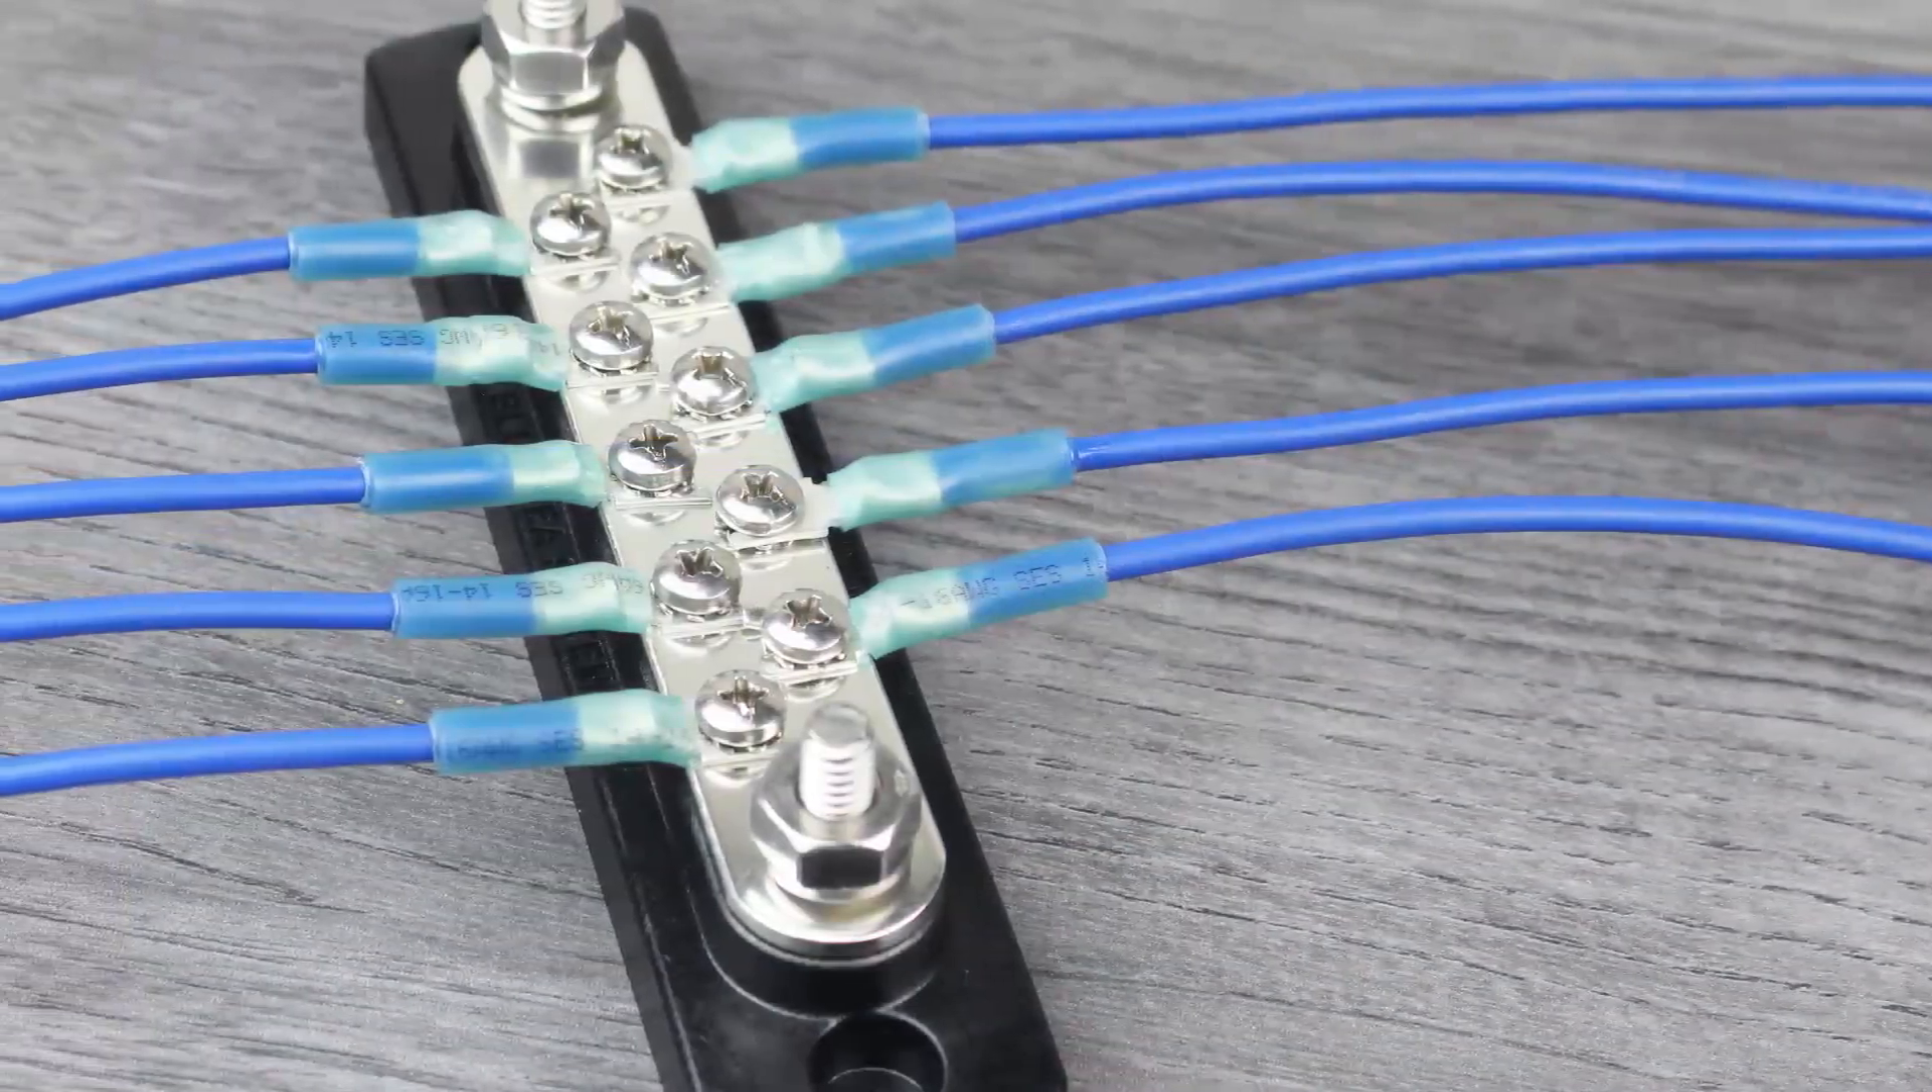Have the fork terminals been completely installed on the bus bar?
Yes.